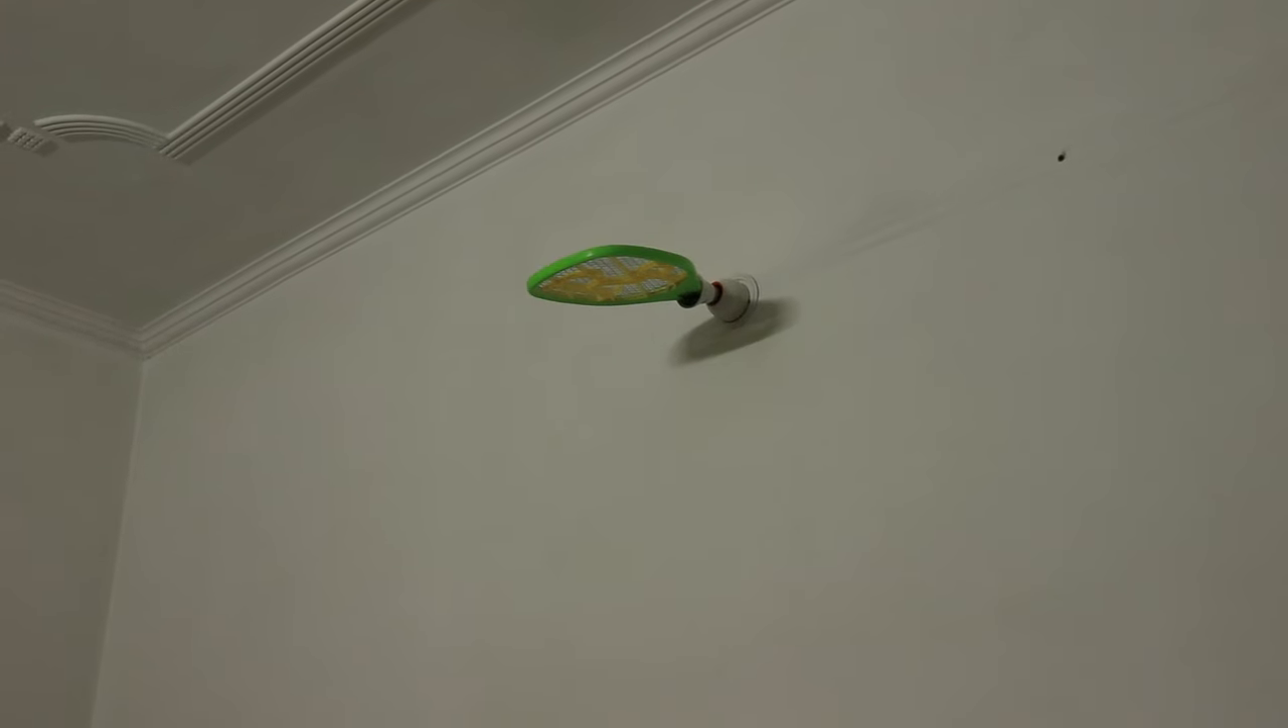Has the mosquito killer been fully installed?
Yes.